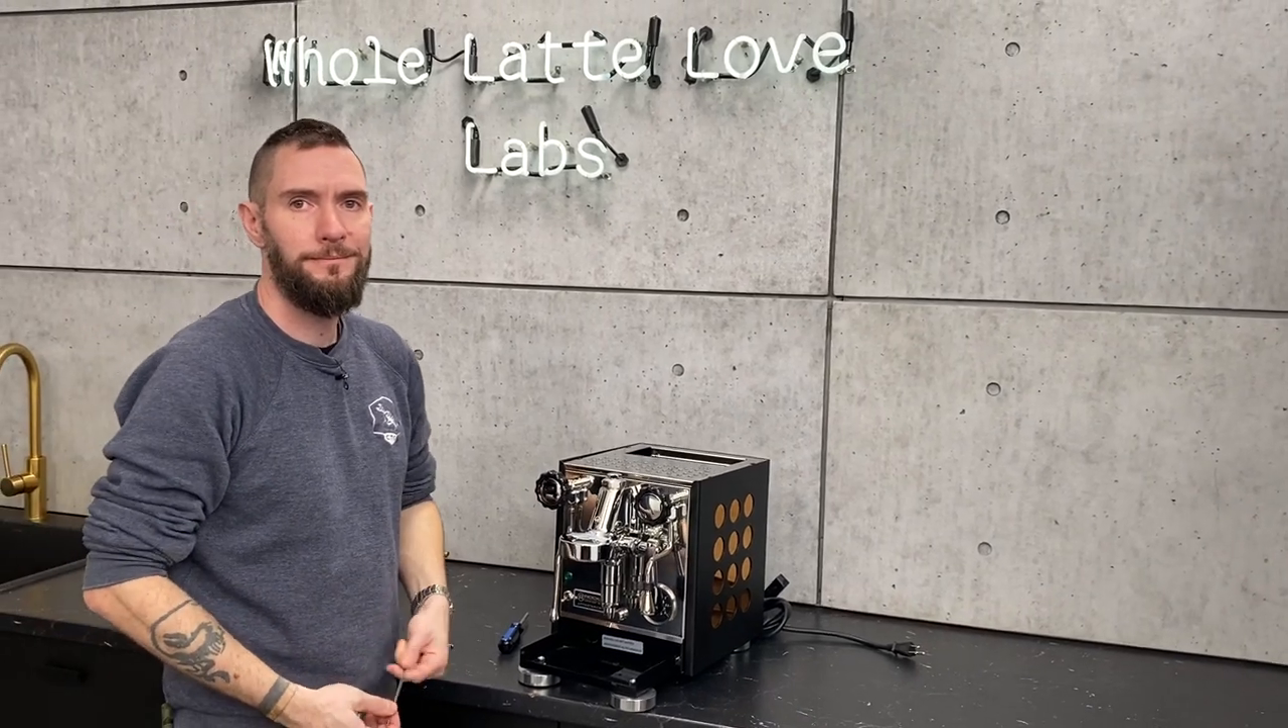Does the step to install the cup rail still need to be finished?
Yes.